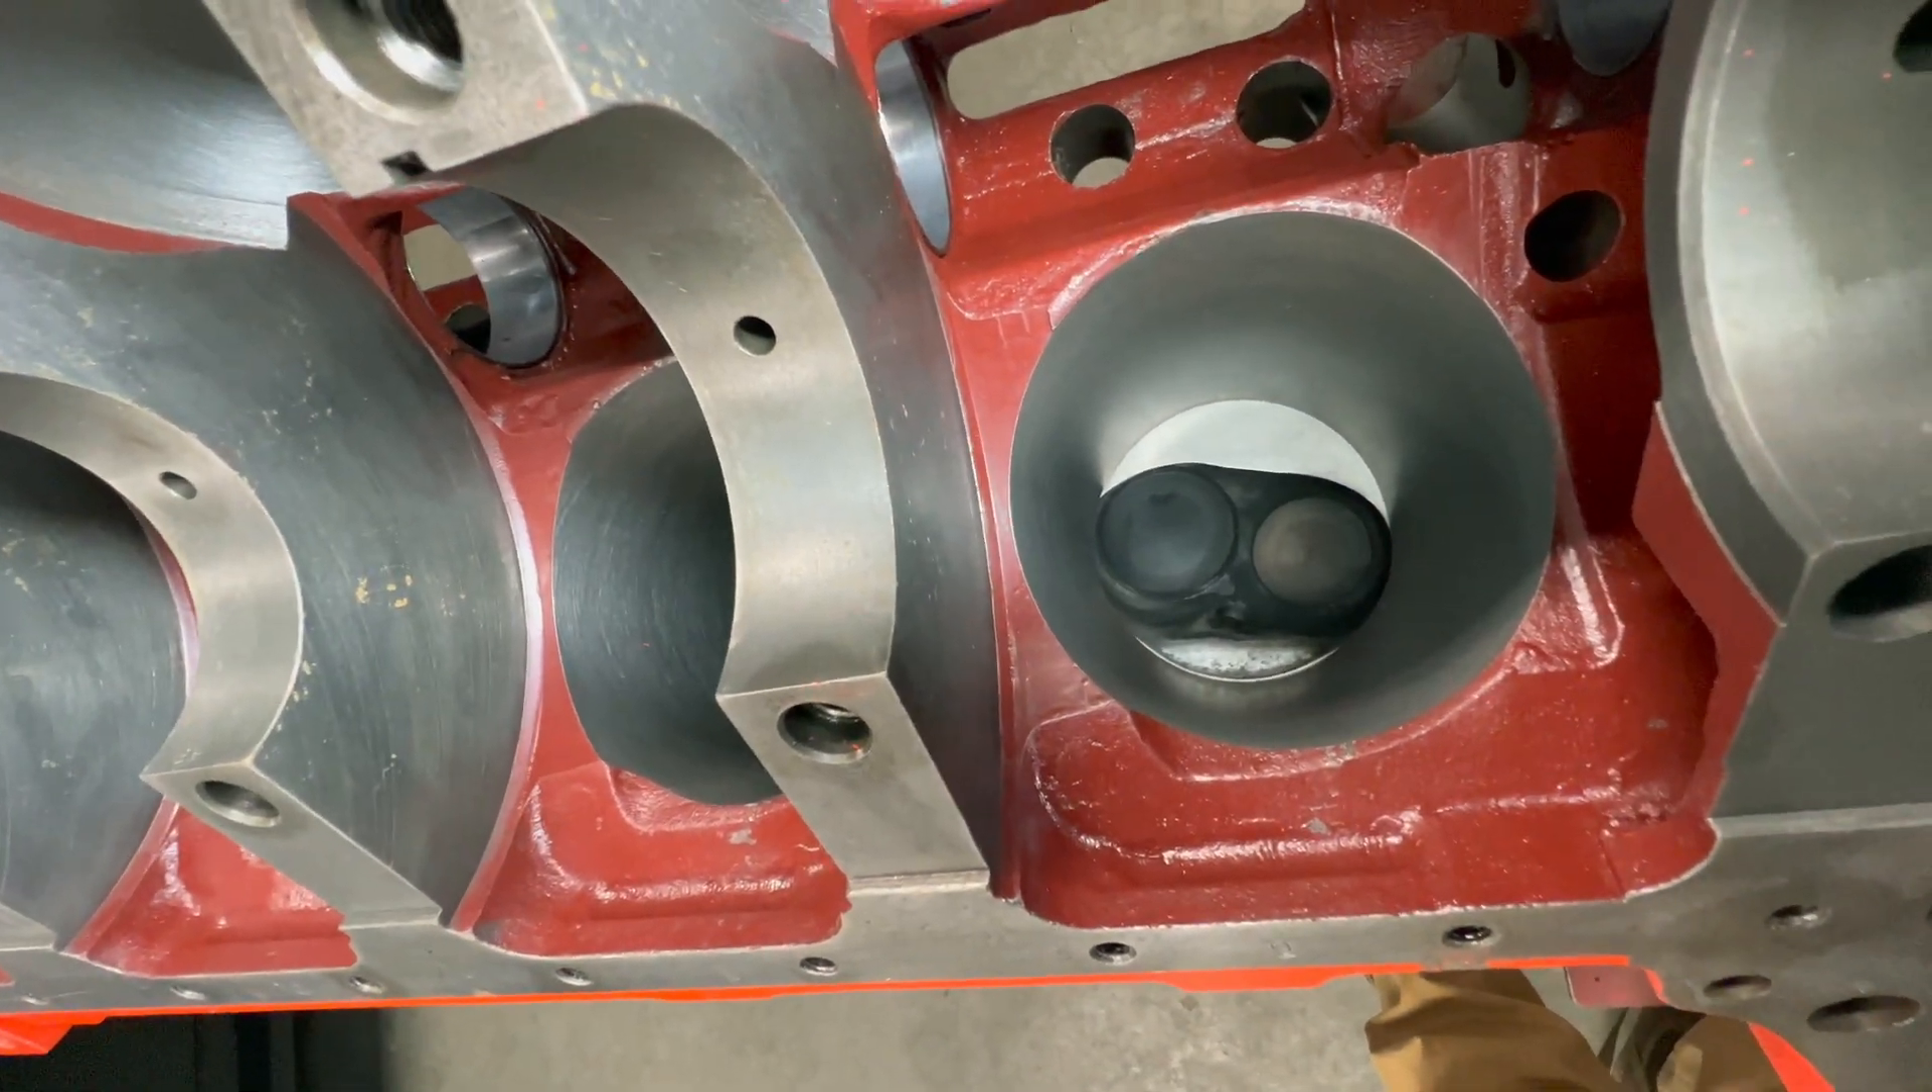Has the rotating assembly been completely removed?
Yes.